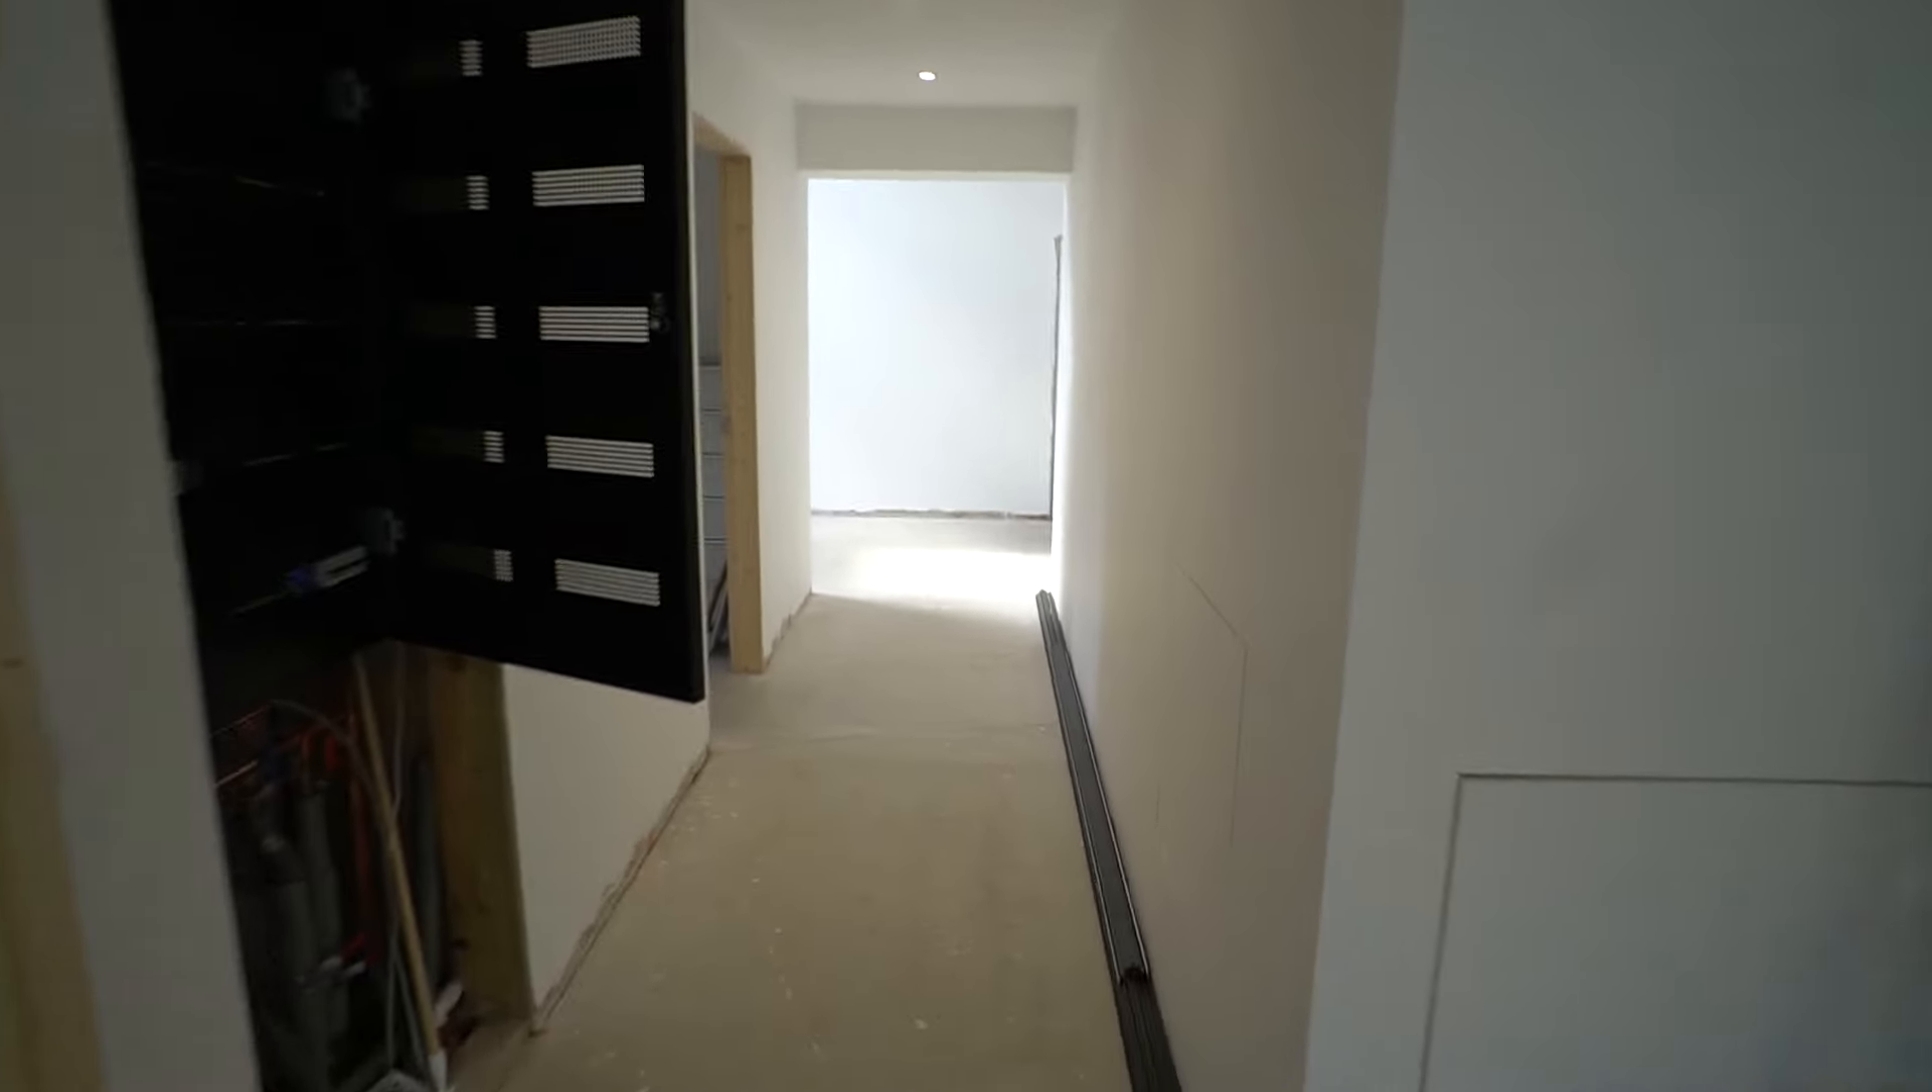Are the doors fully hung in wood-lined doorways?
No.